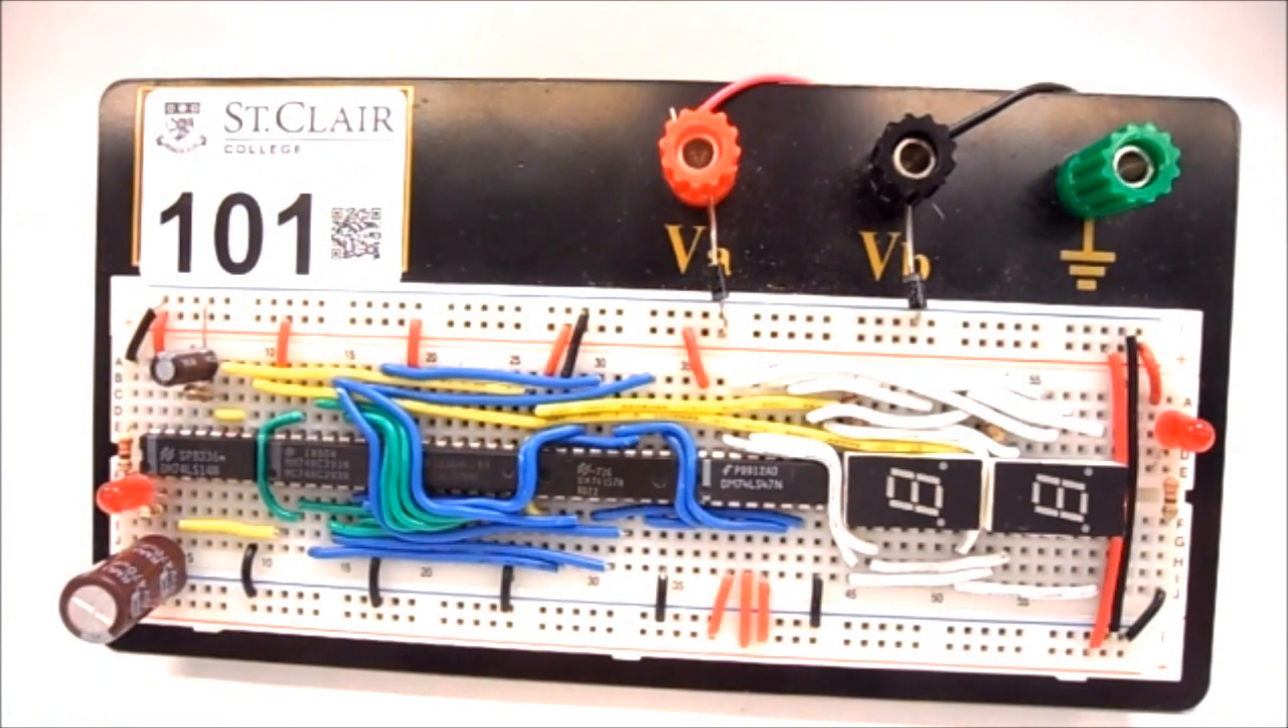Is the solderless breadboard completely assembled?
Yes.